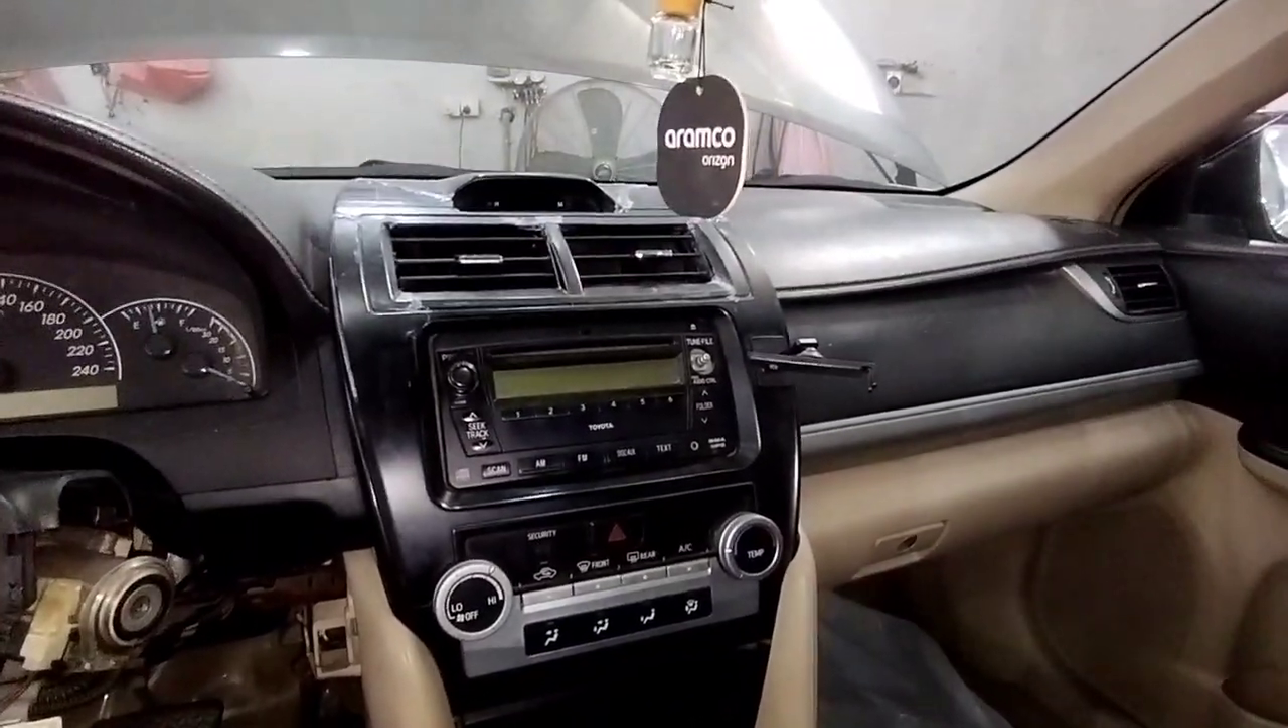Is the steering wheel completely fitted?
No.